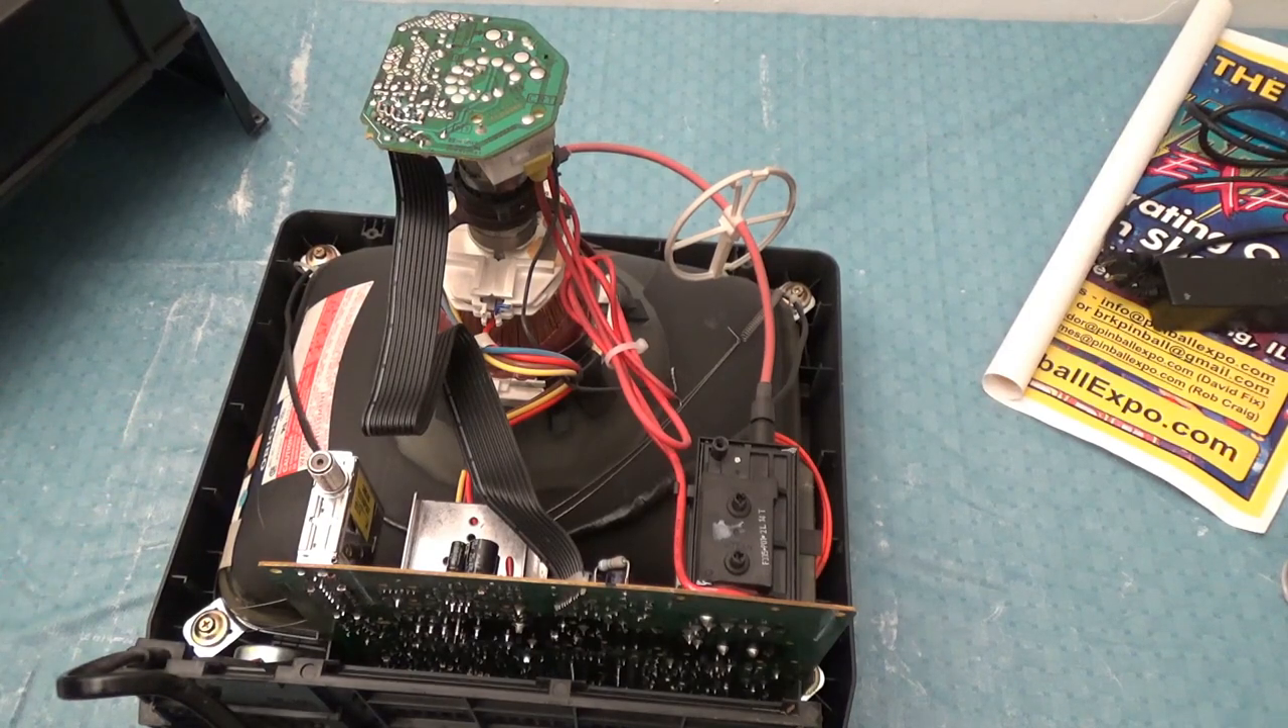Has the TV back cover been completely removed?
Yes.